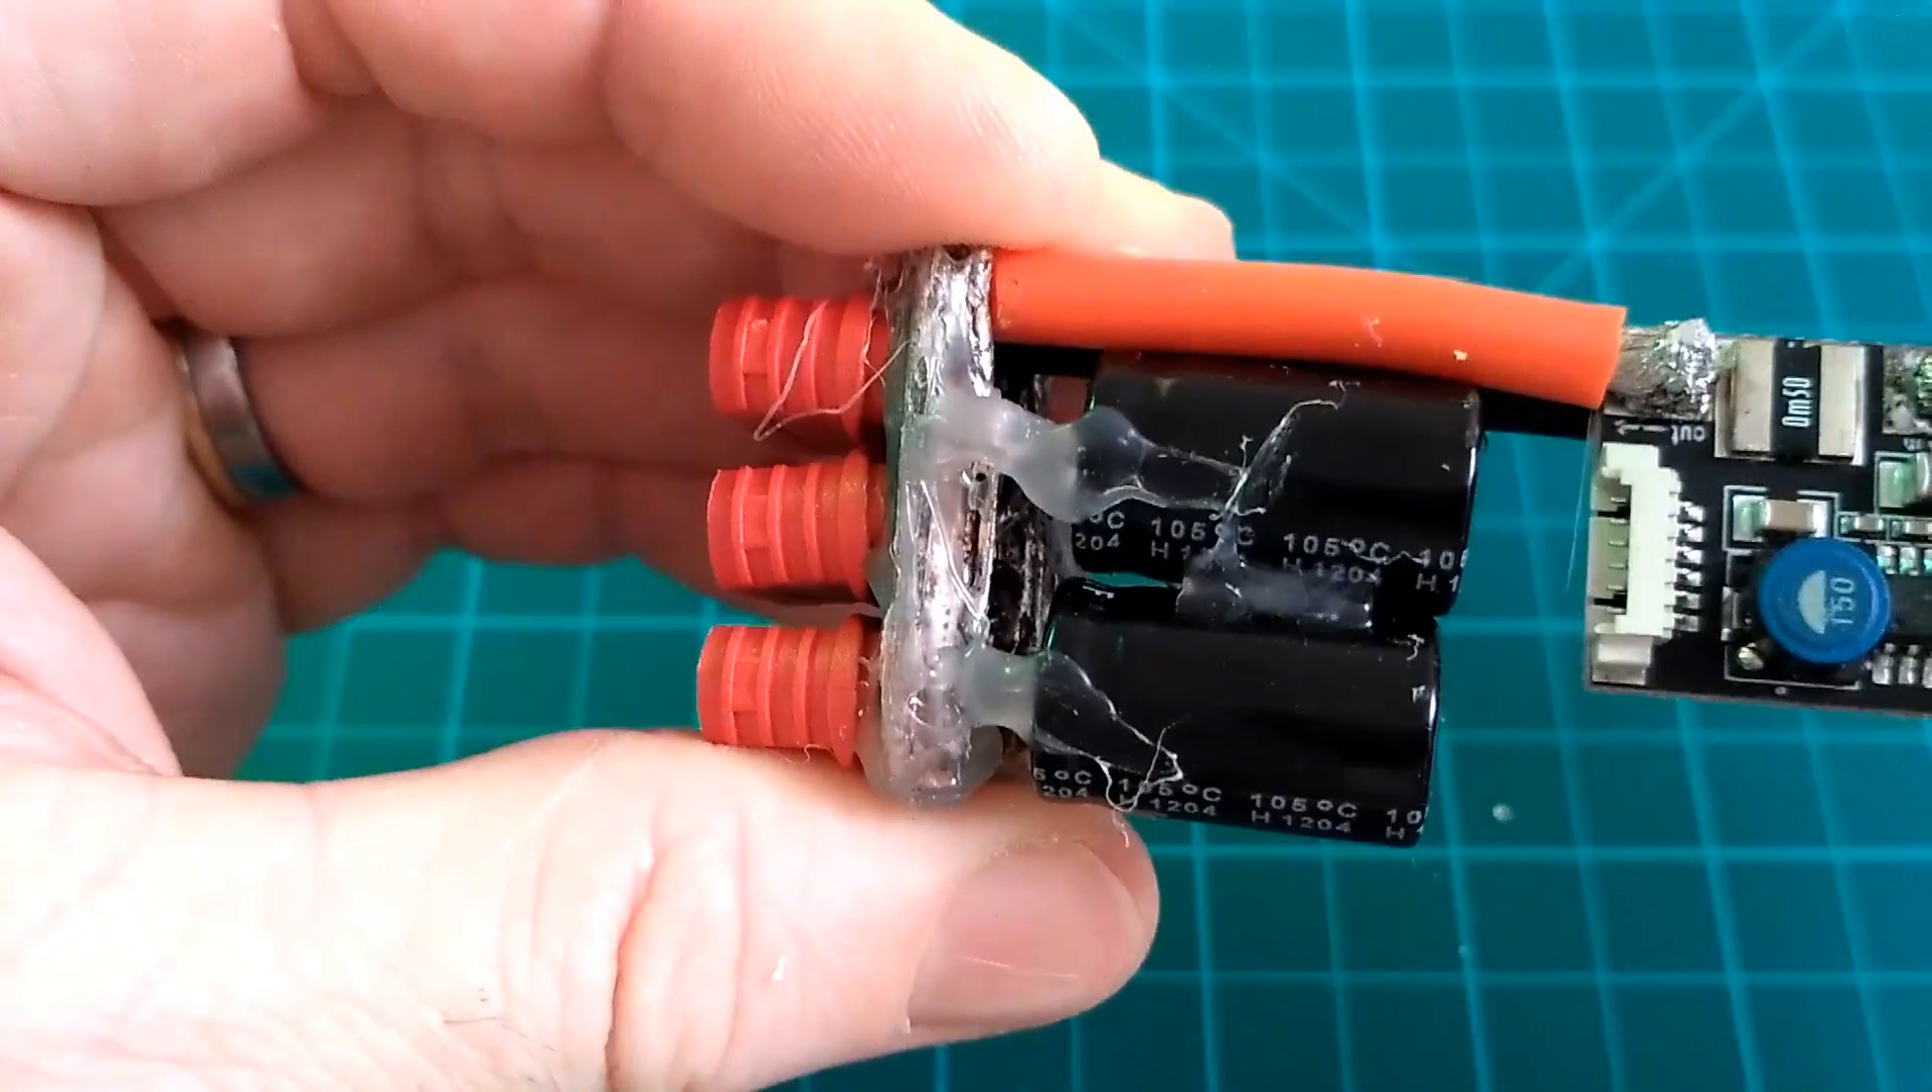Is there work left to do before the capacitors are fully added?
No.